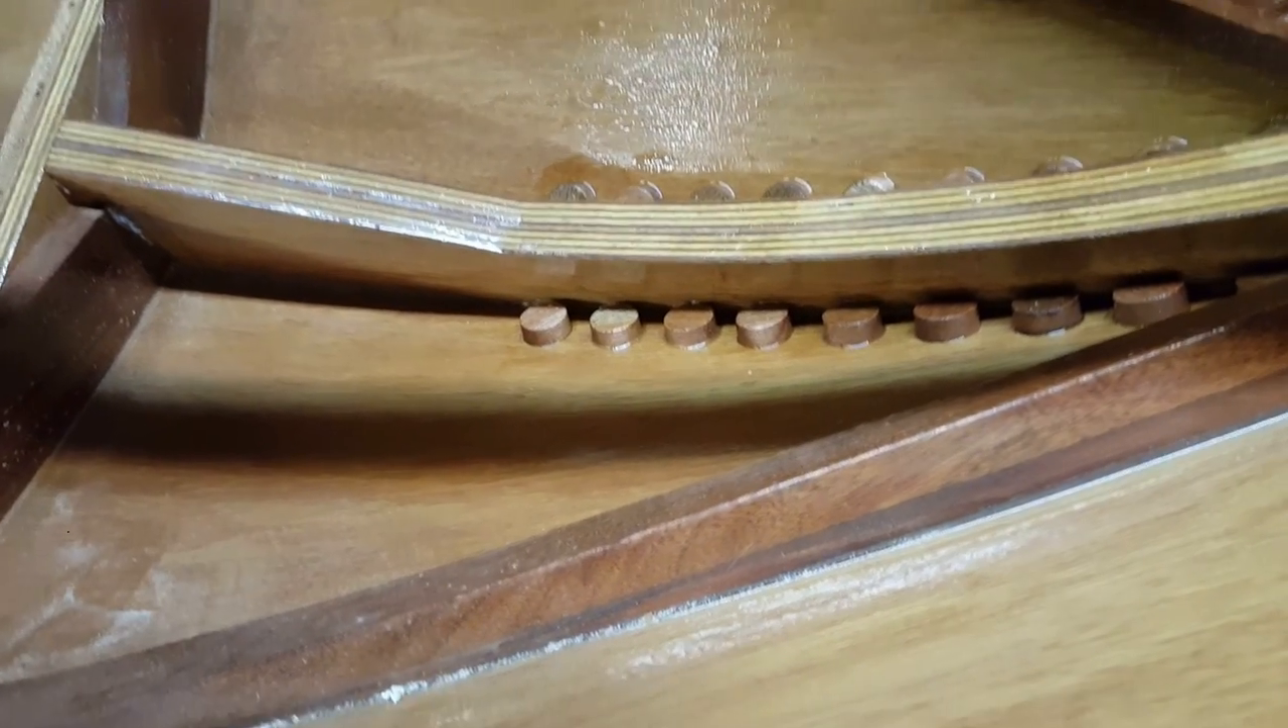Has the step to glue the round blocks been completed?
Yes.